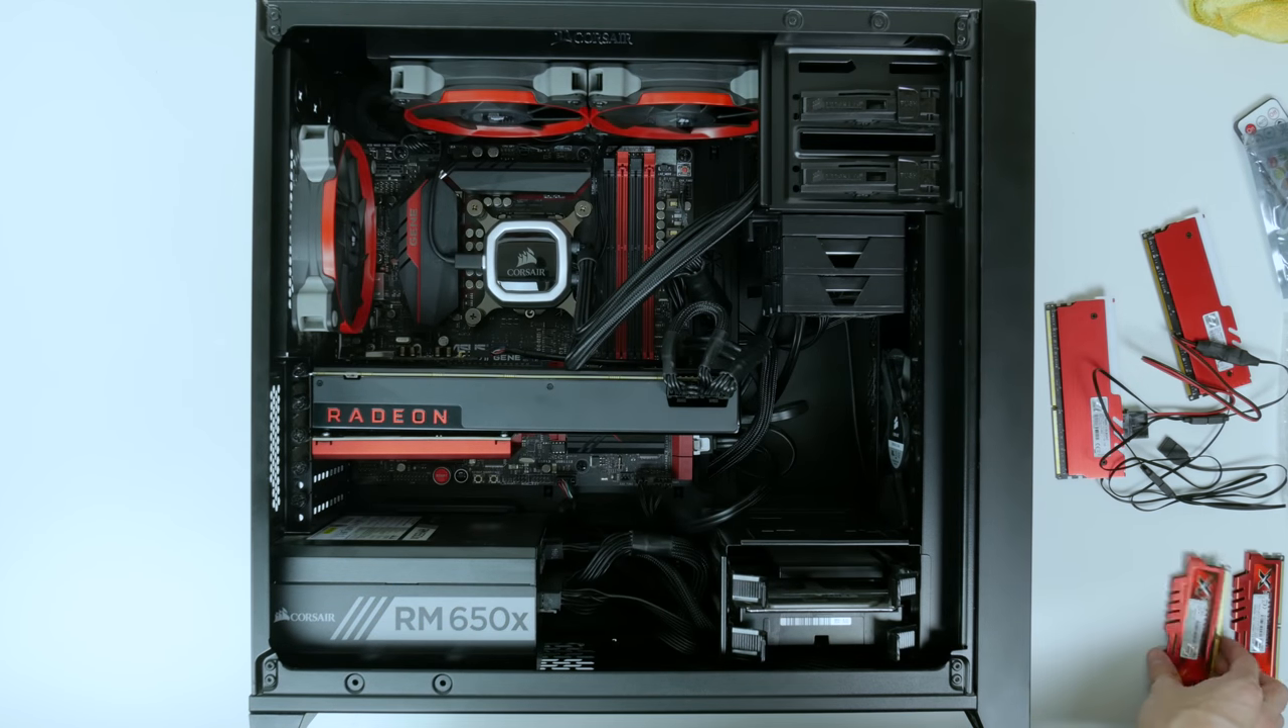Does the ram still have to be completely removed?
No.